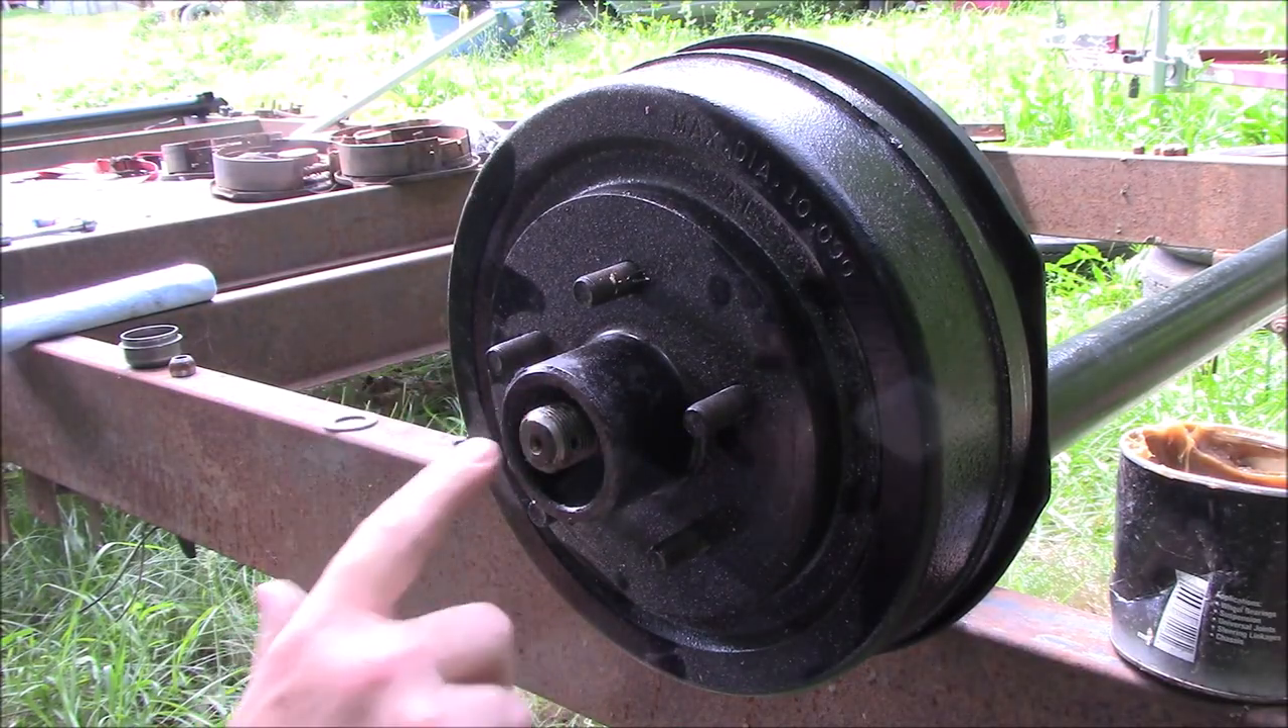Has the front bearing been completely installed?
No.